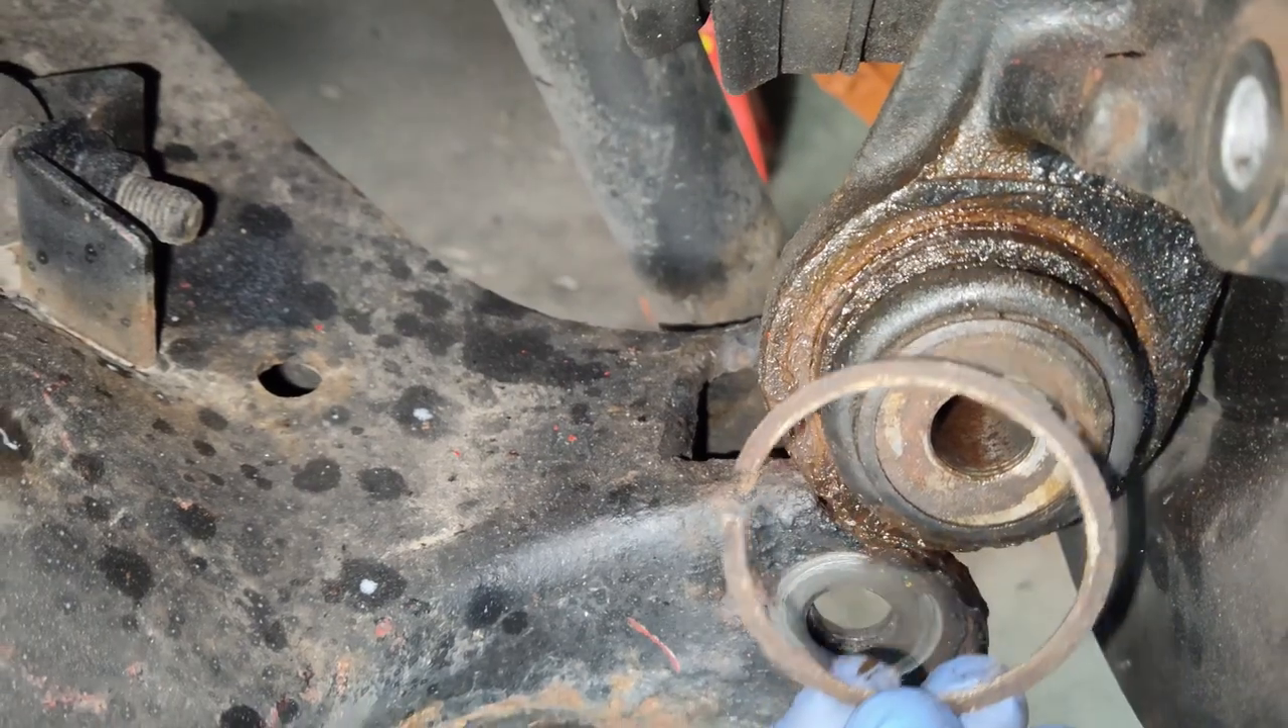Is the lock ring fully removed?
Yes.